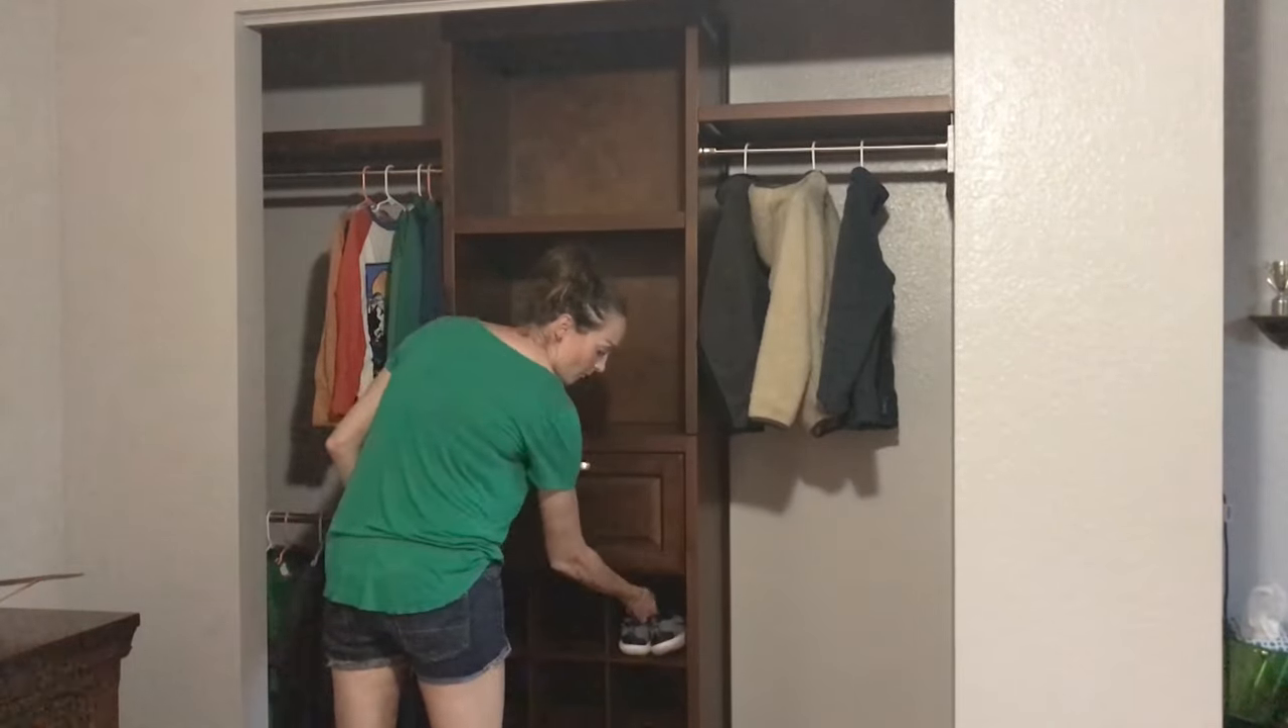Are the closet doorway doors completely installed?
No.